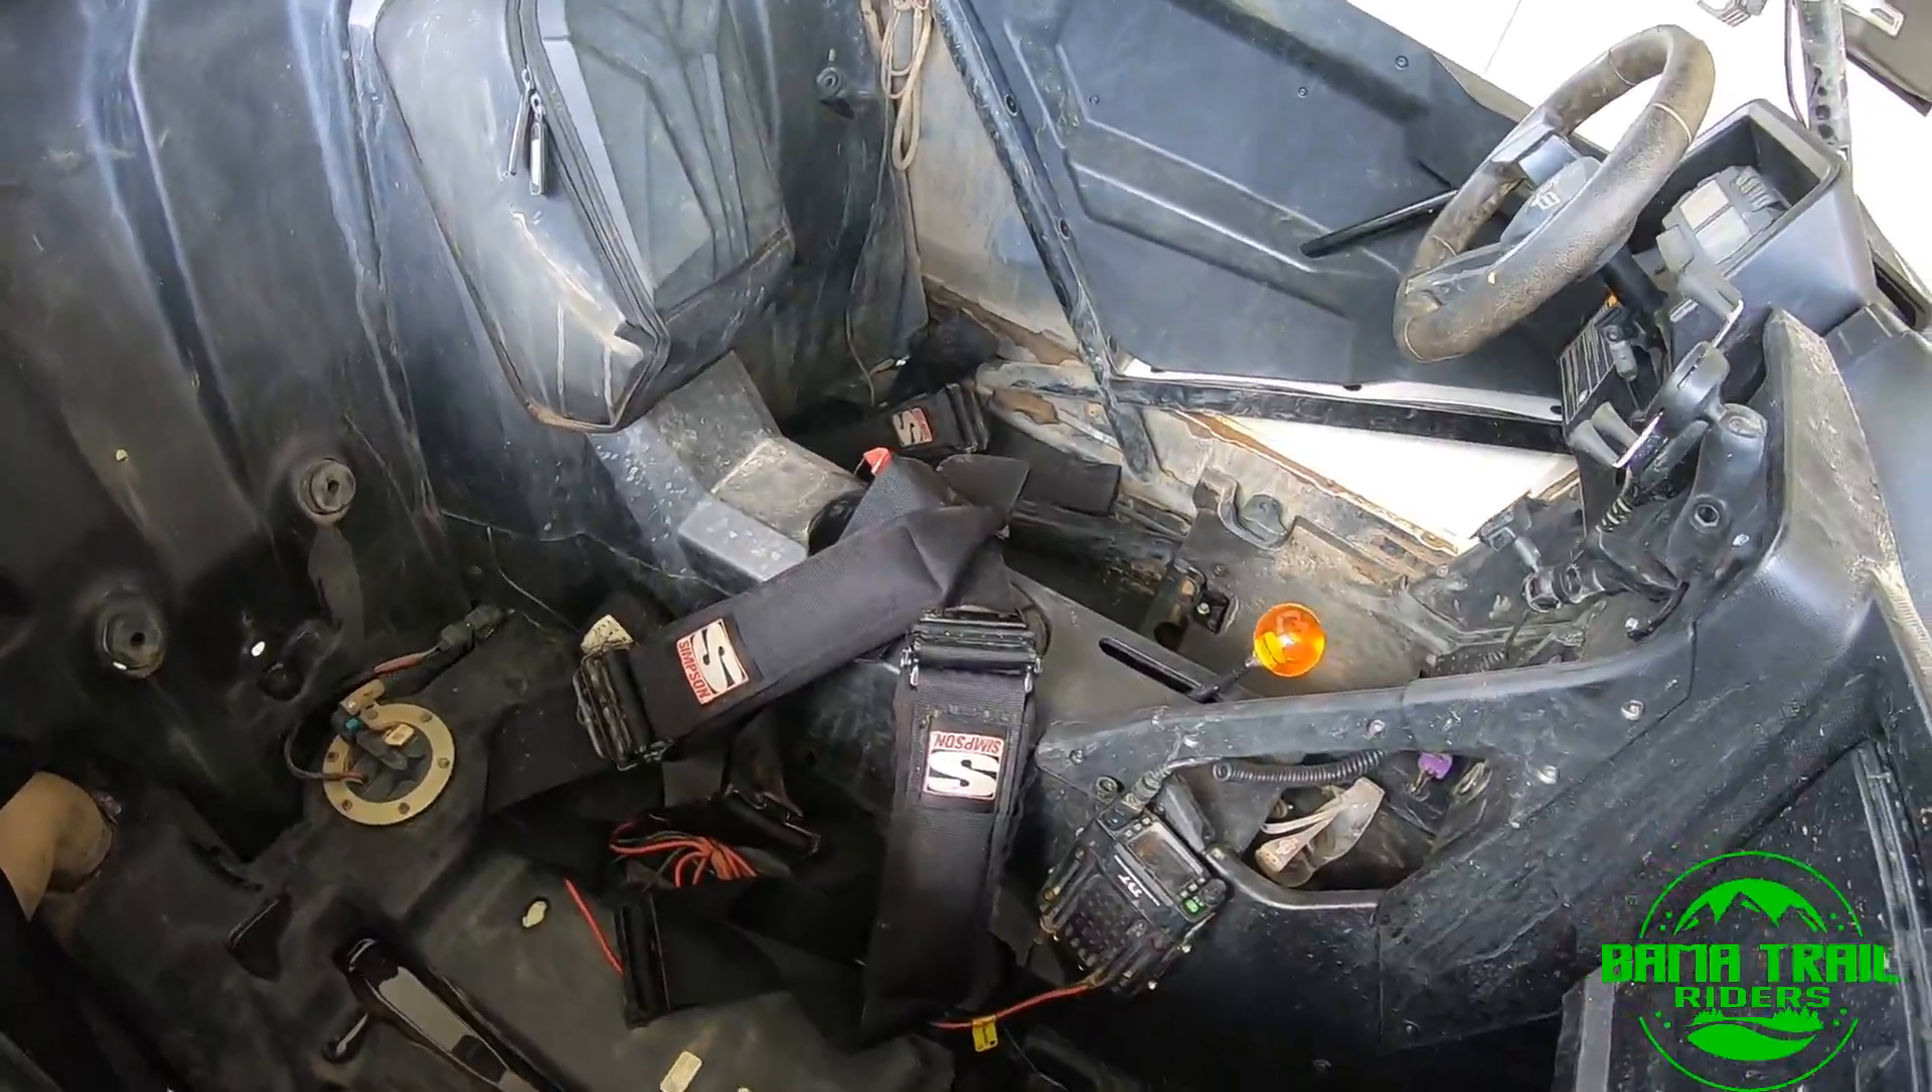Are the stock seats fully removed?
Yes.